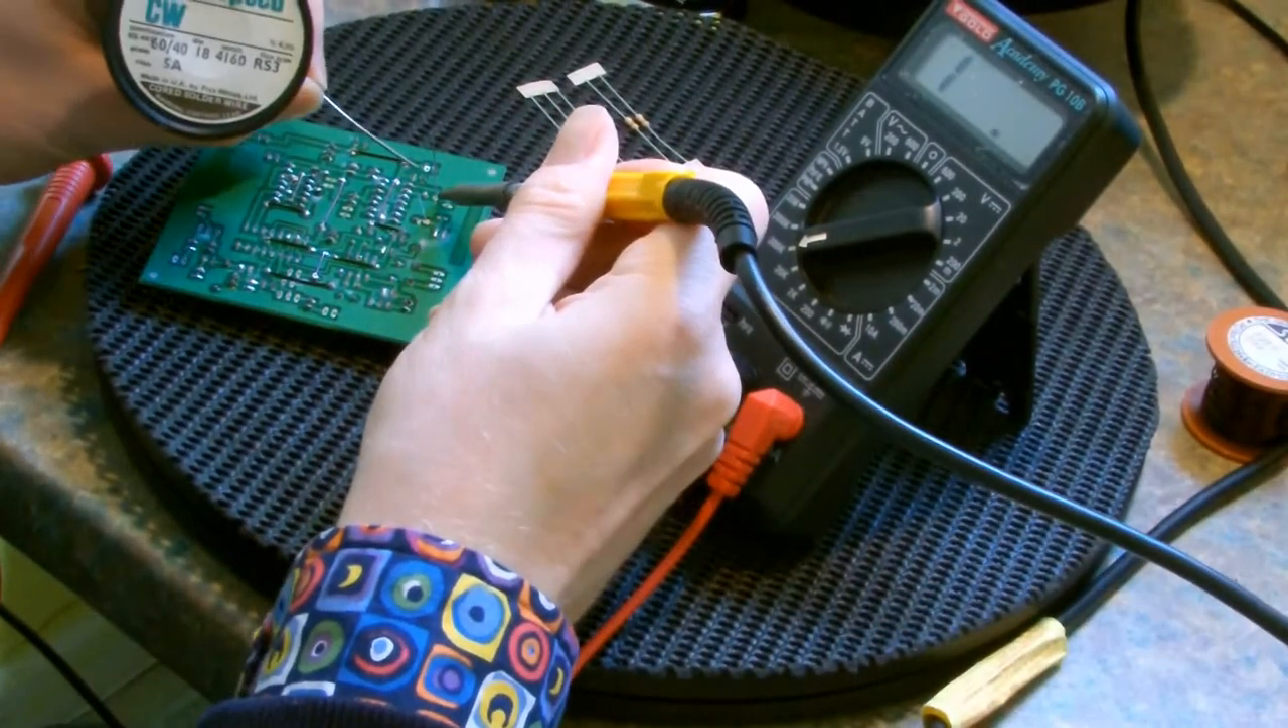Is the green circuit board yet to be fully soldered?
Yes.